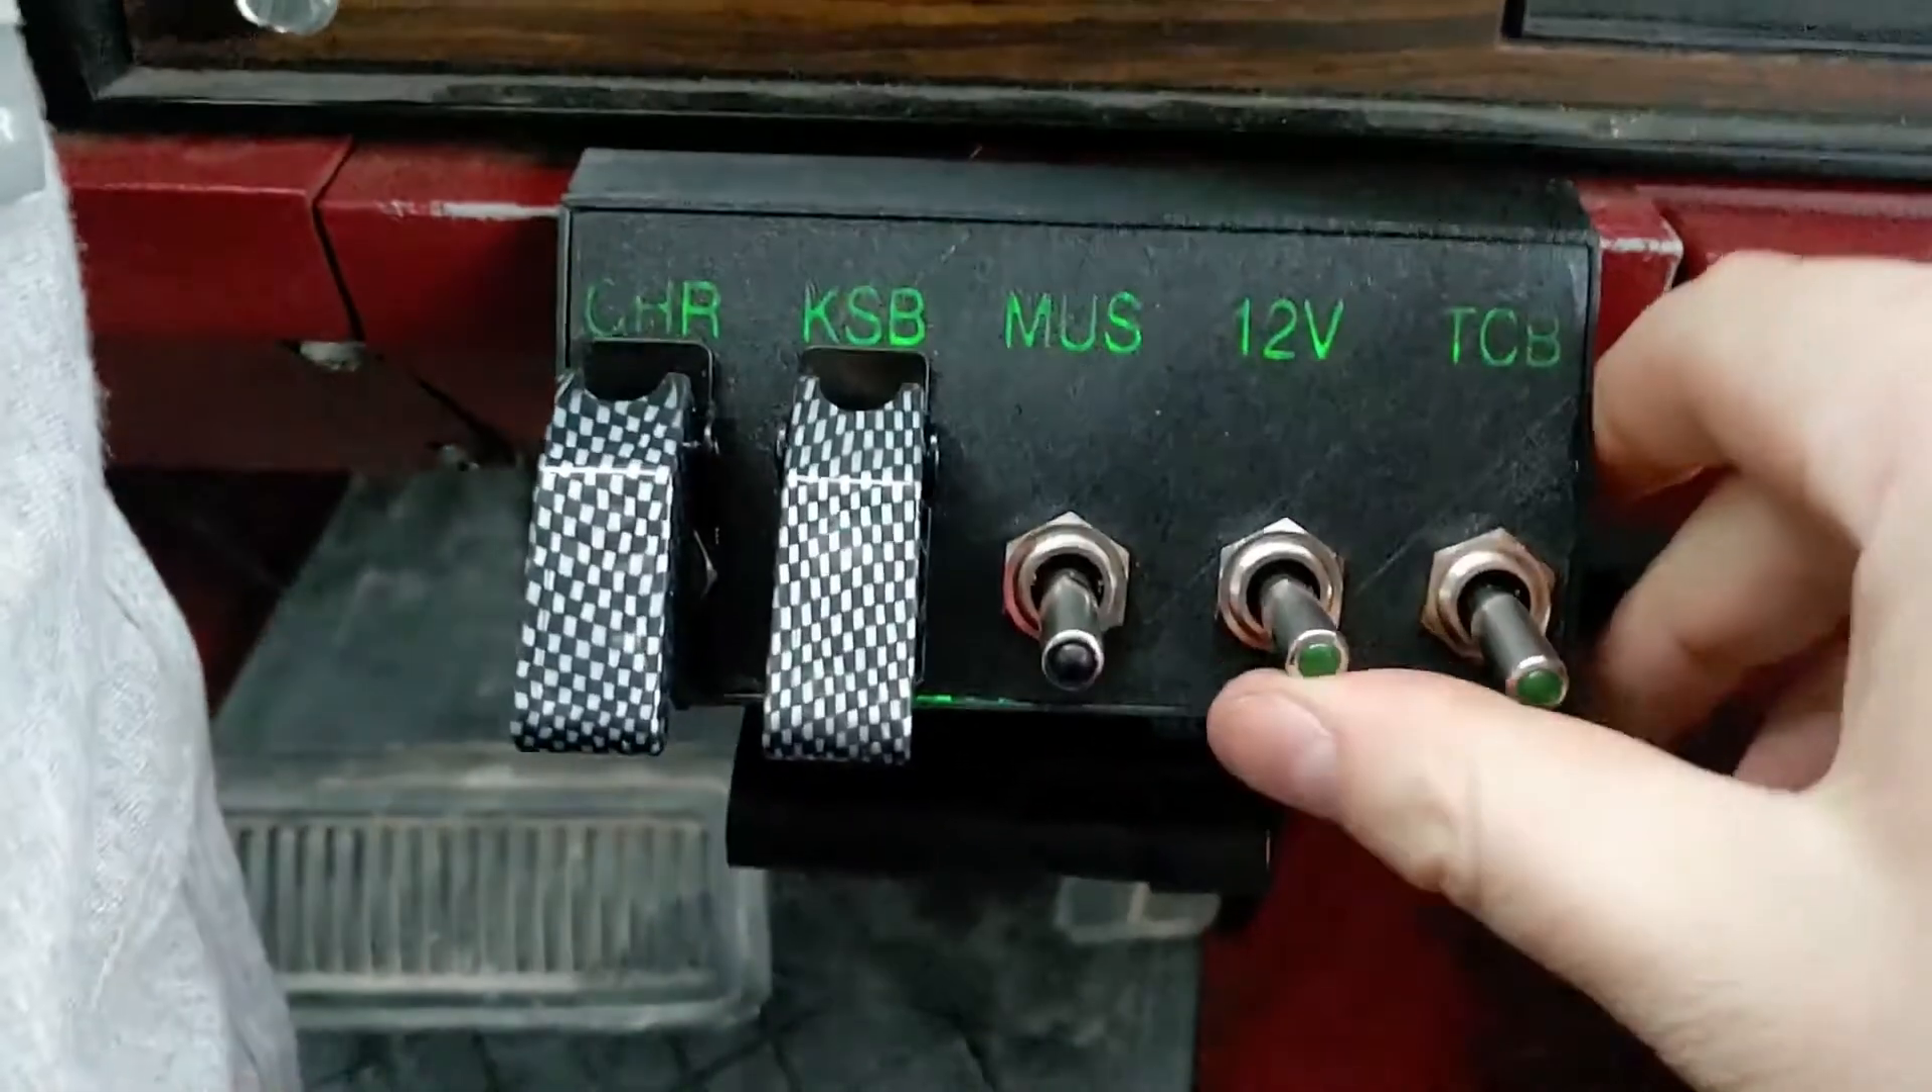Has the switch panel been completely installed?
Yes.